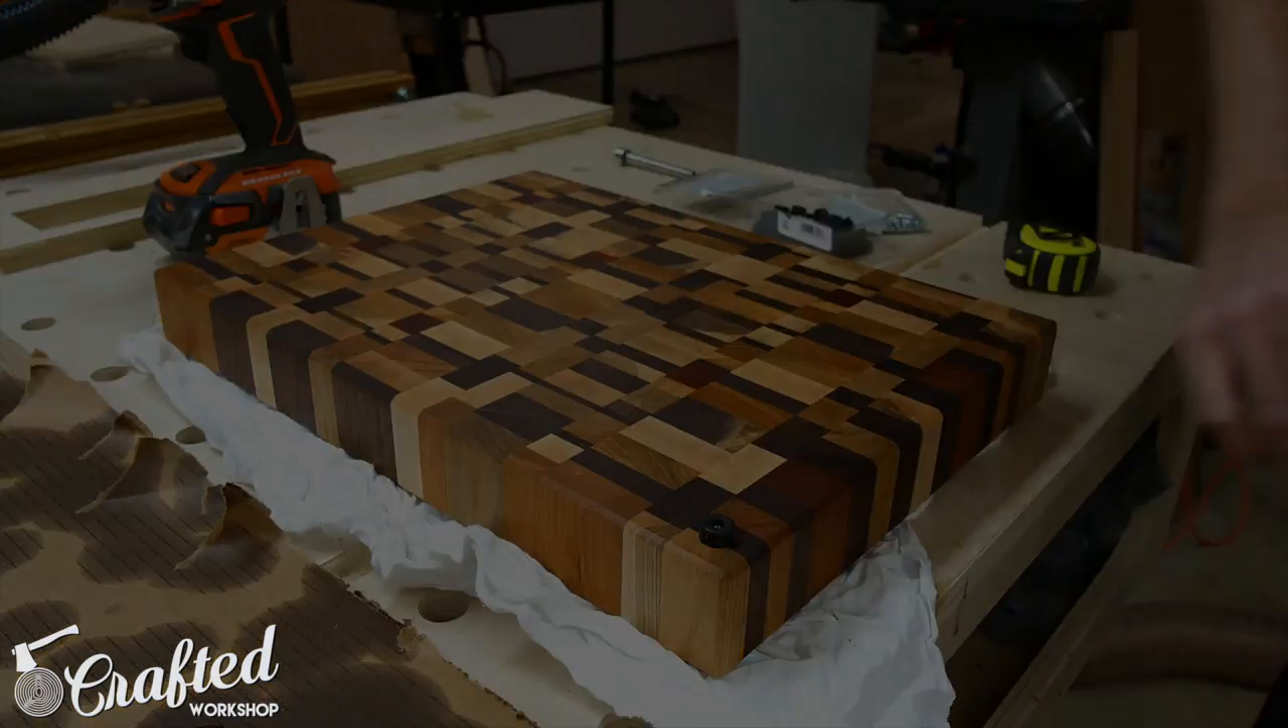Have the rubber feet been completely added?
No.